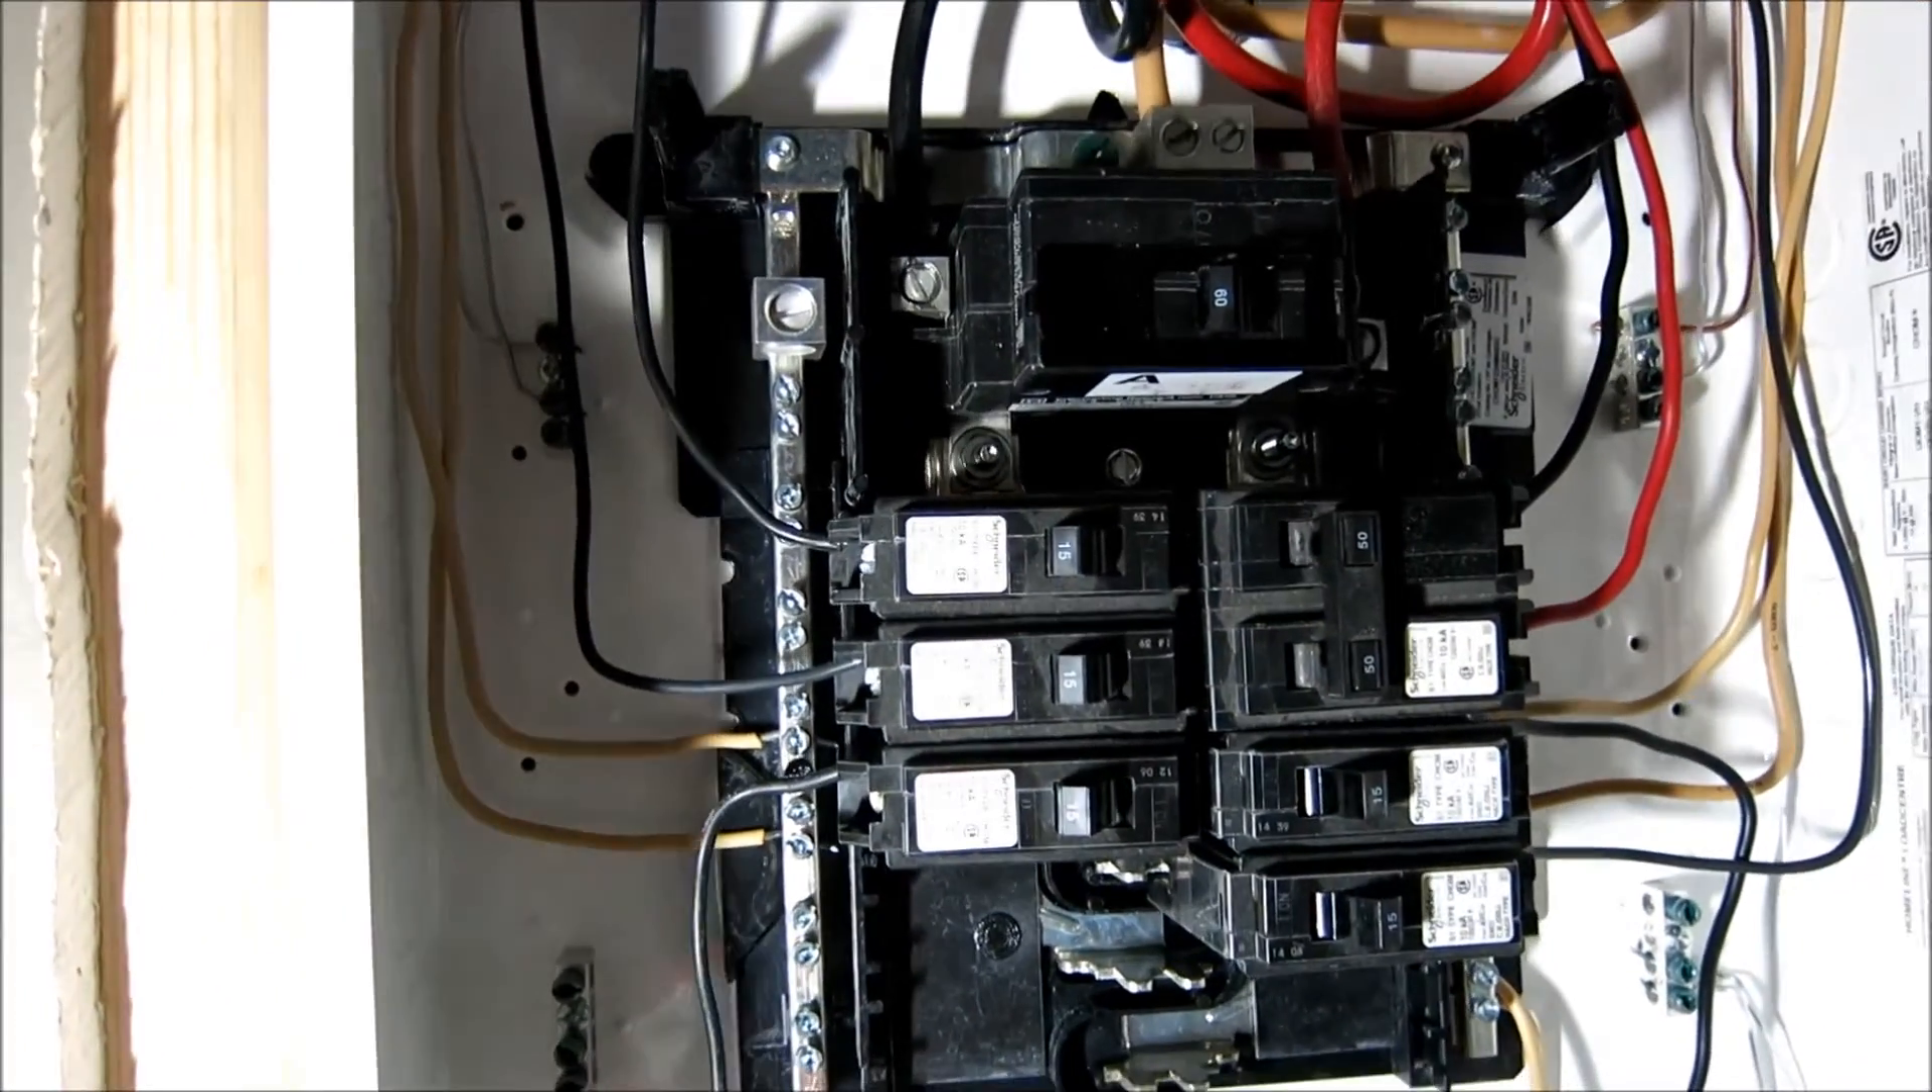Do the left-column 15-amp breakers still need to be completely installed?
No.